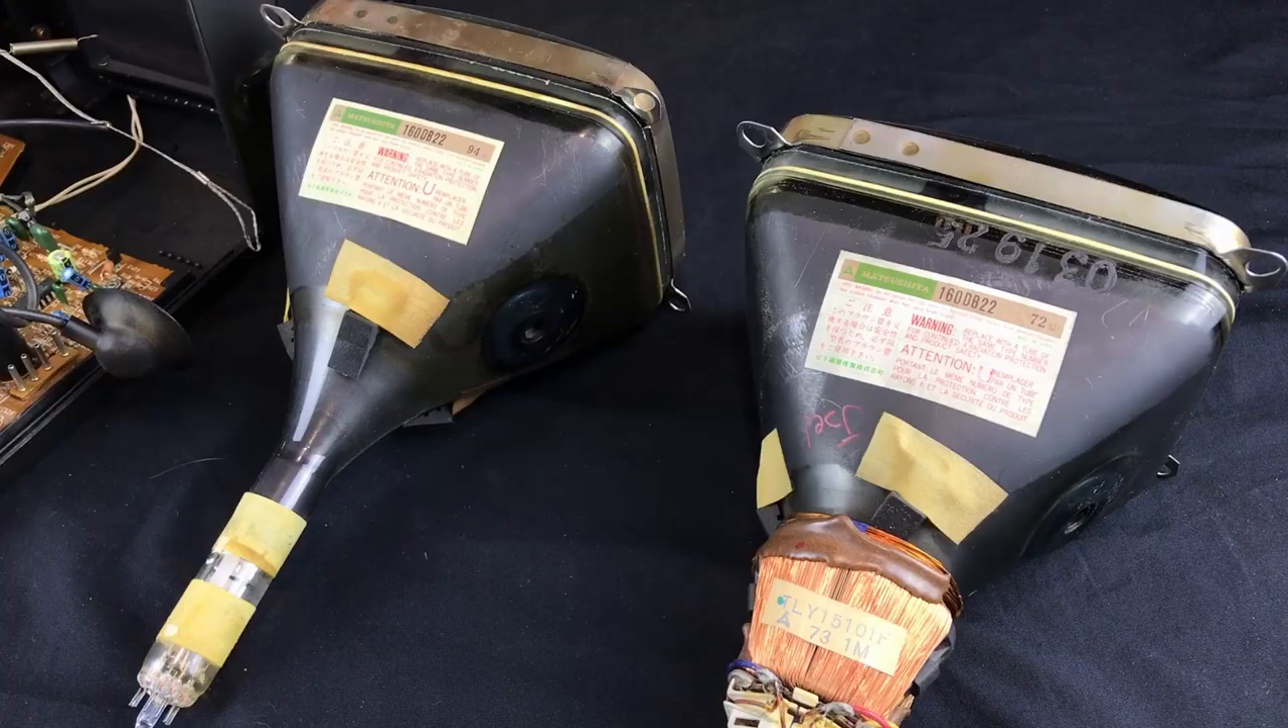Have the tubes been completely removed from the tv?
Yes.